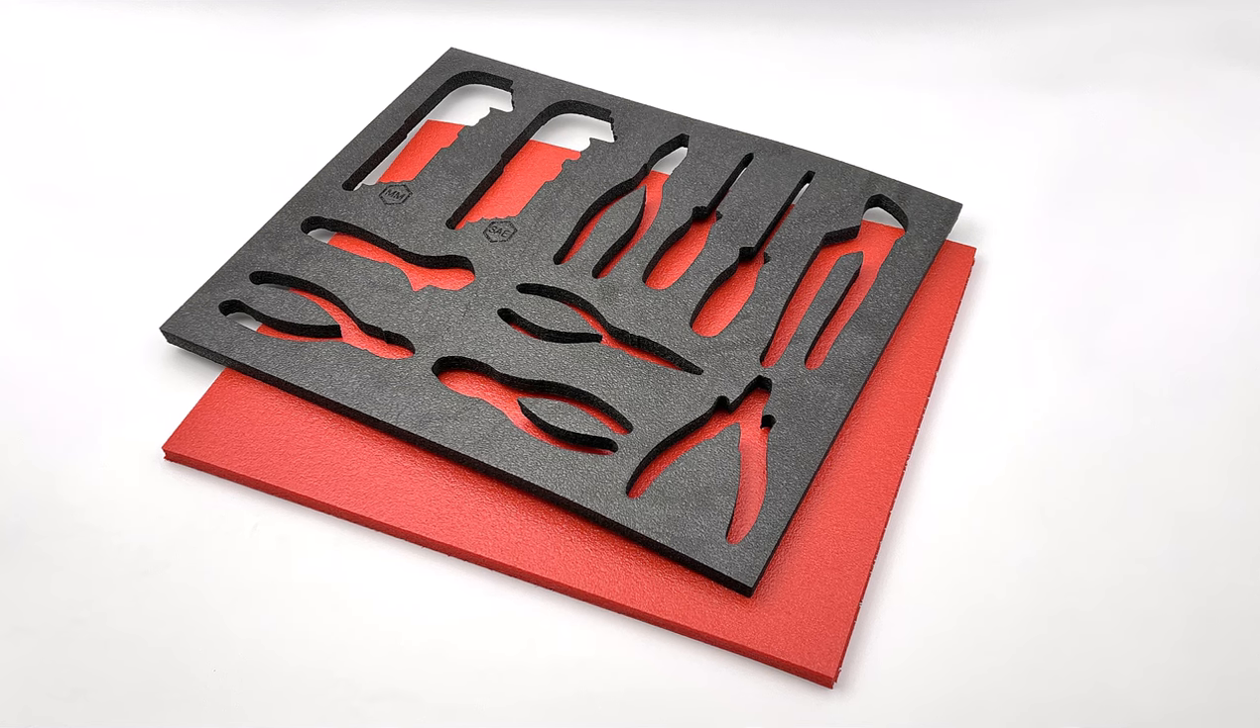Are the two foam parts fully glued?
No.